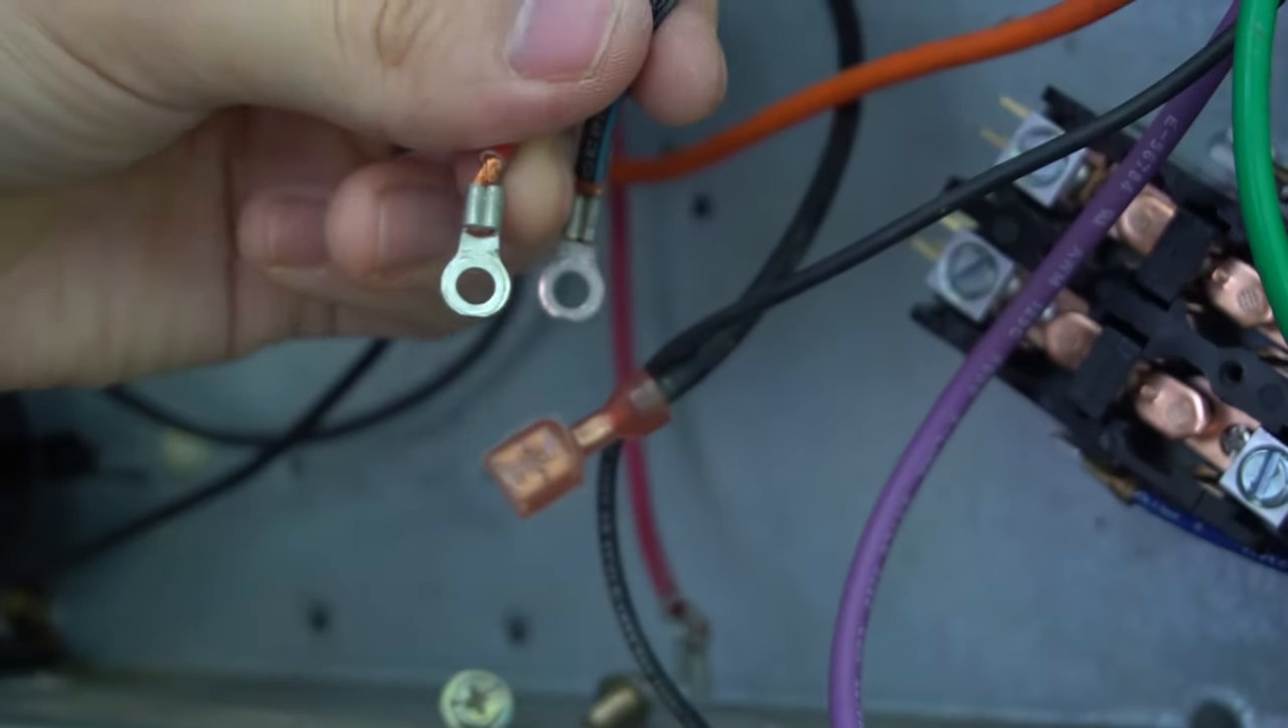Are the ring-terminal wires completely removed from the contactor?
Yes.